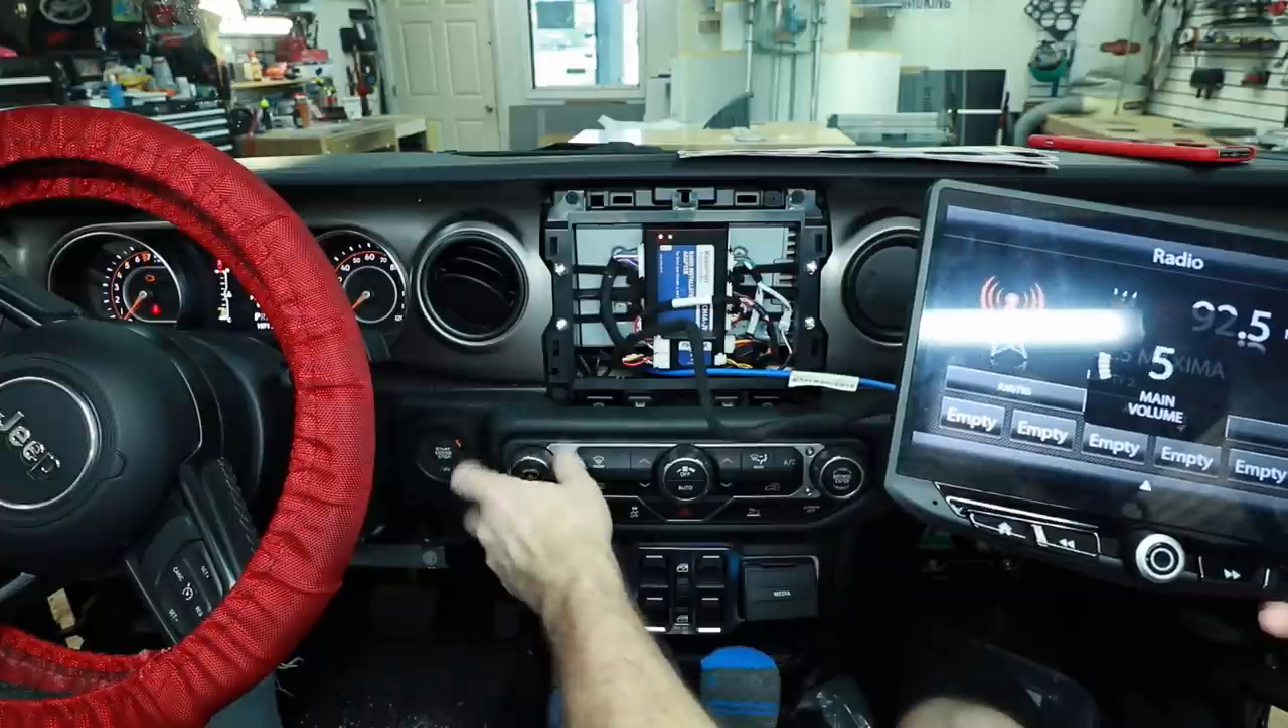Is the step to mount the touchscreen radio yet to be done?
Yes.